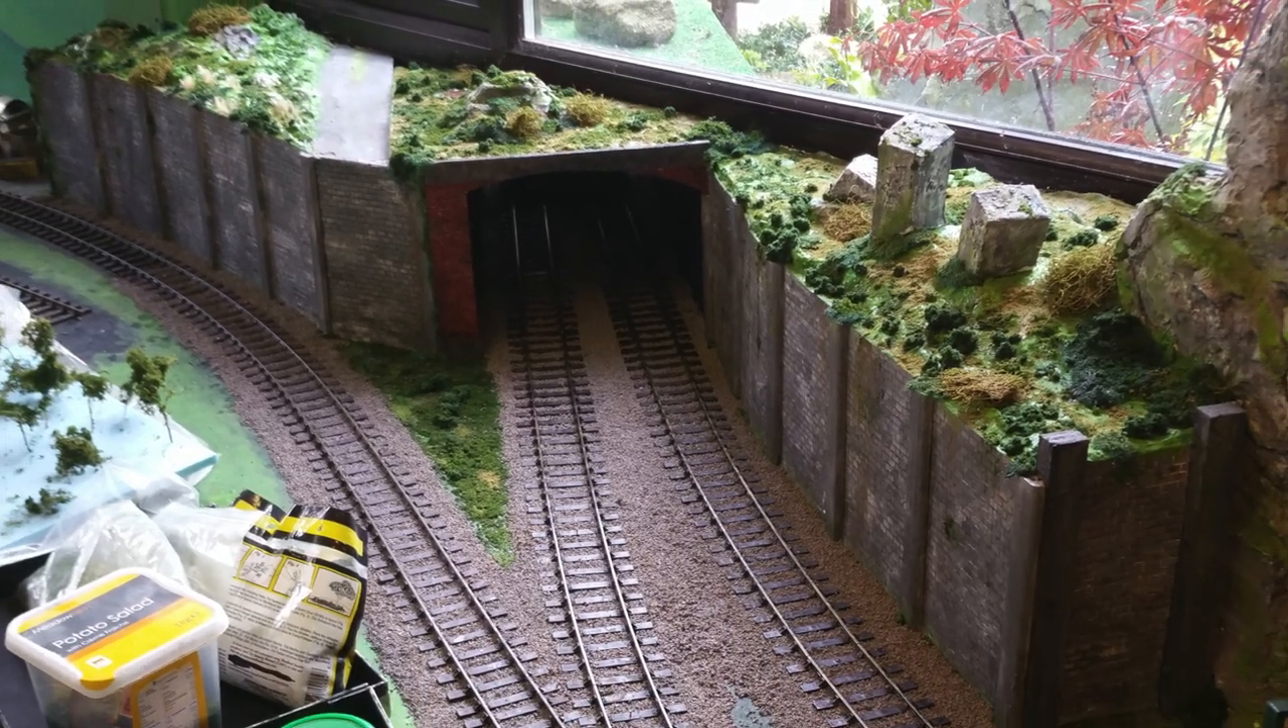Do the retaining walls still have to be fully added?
No.